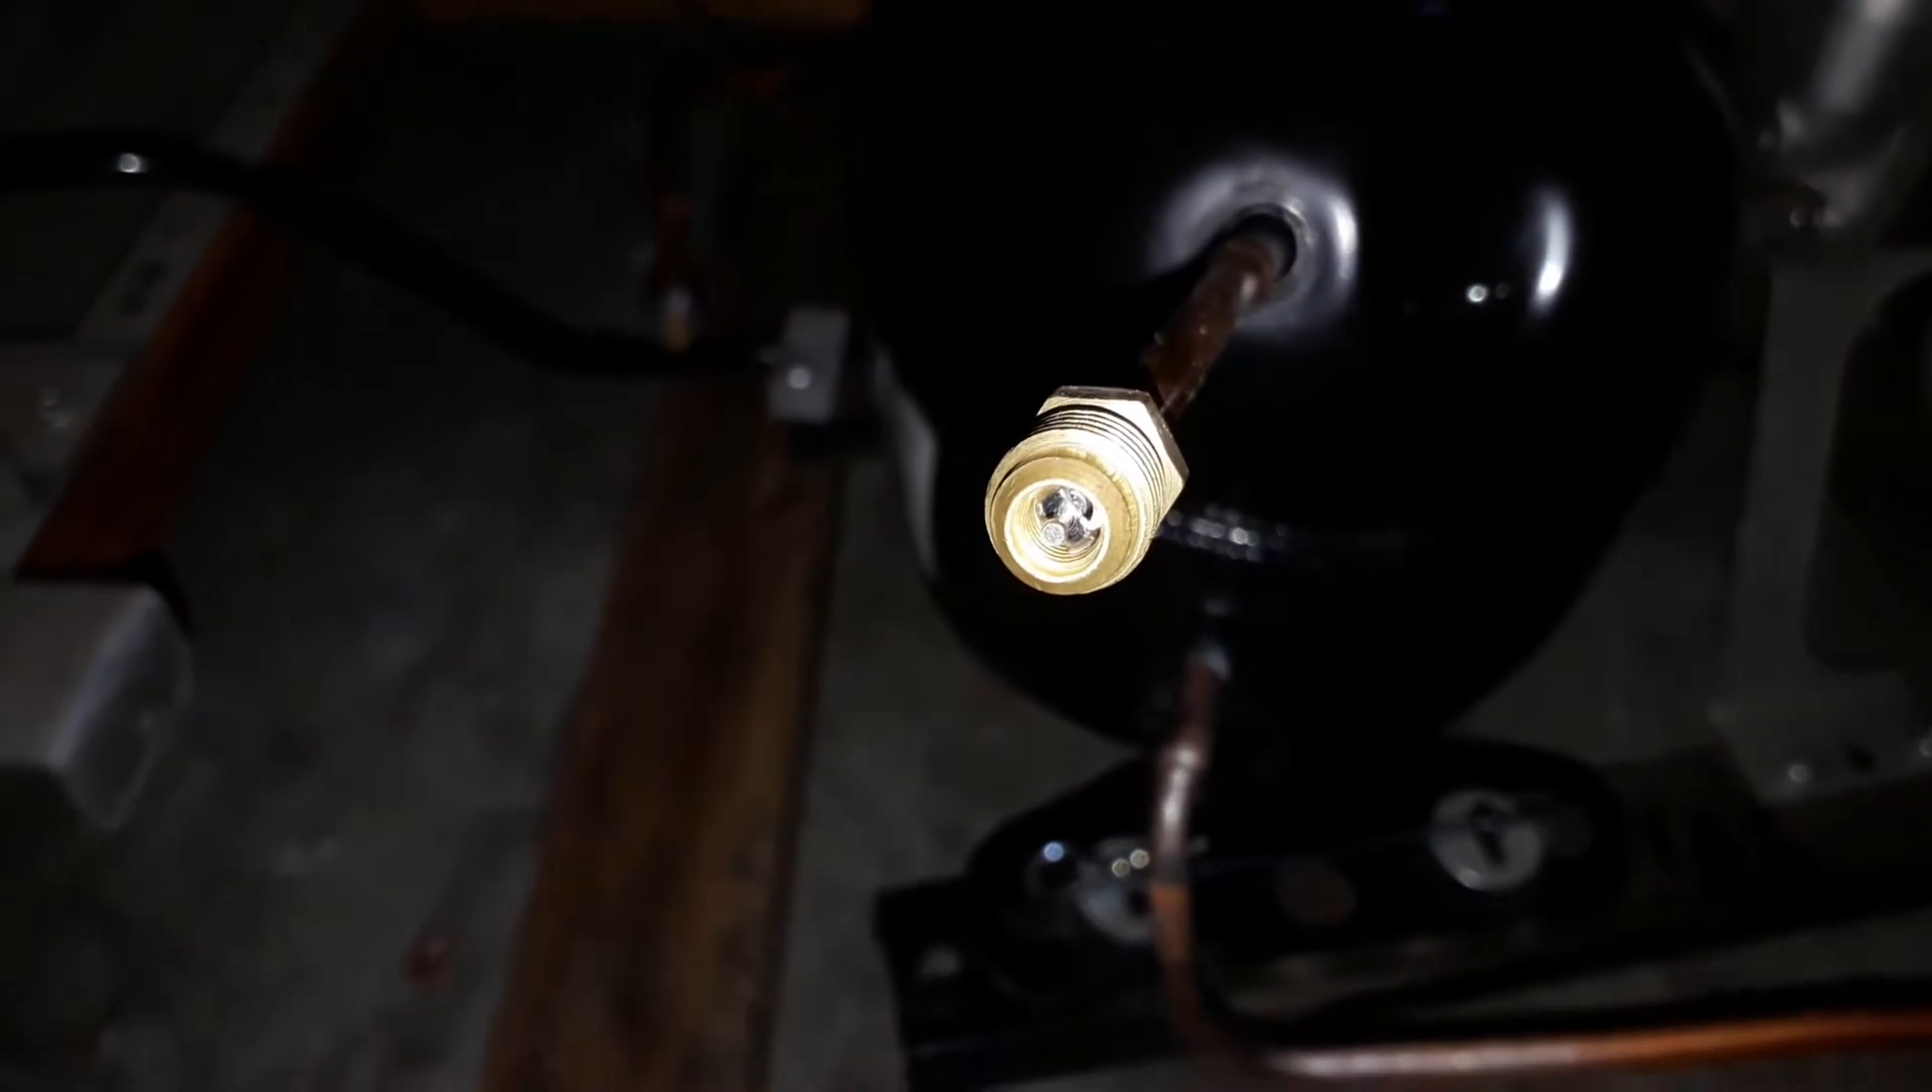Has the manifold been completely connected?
No.